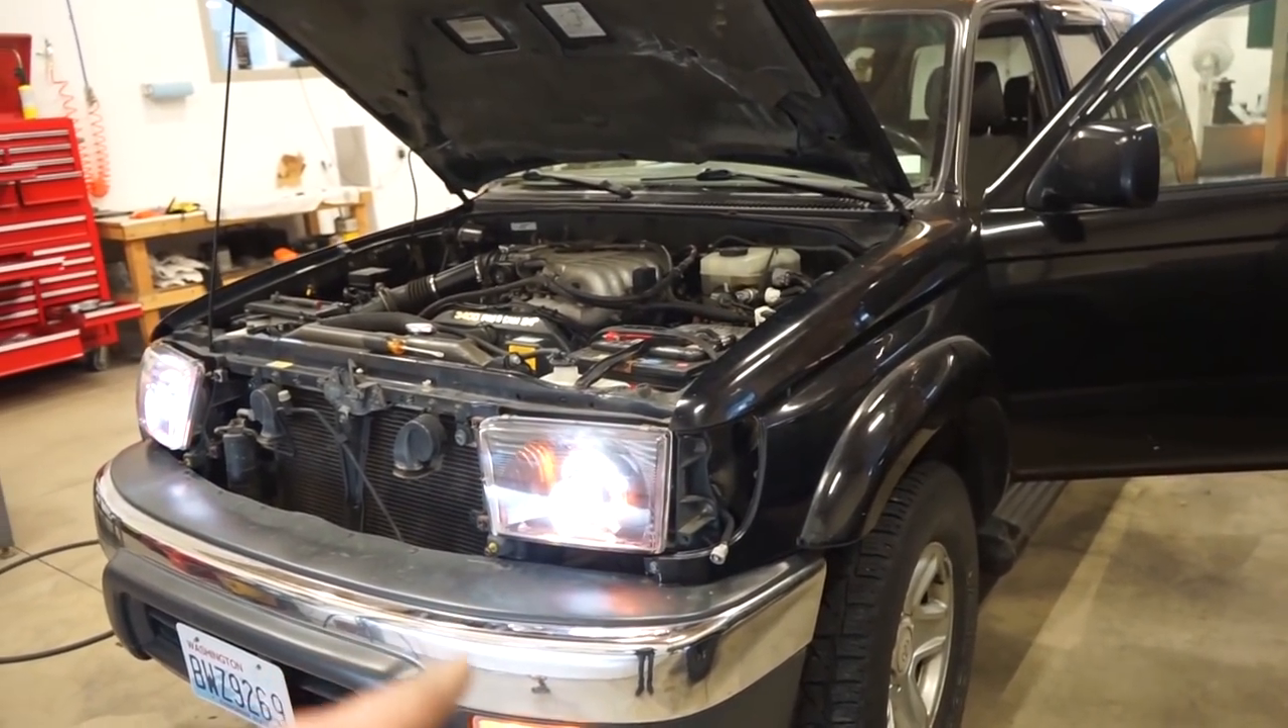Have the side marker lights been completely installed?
No.